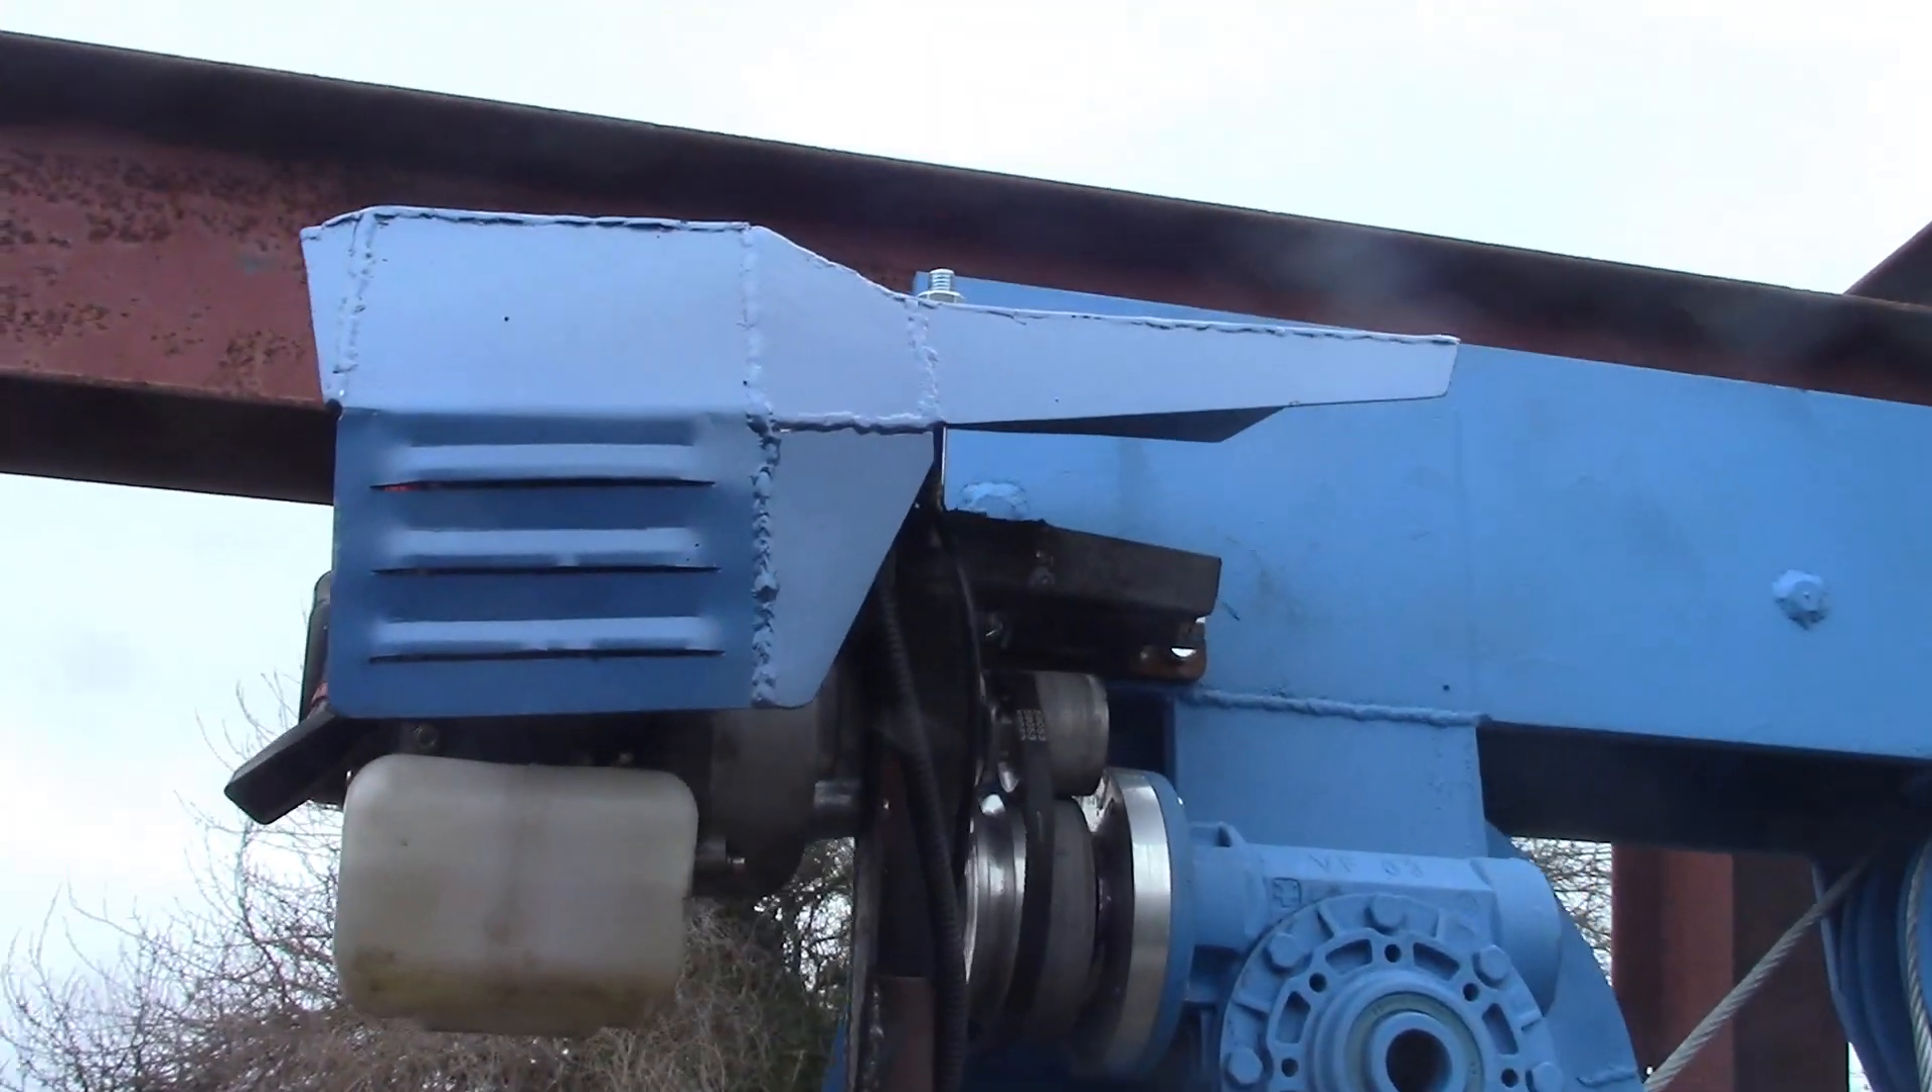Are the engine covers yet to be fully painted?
No.